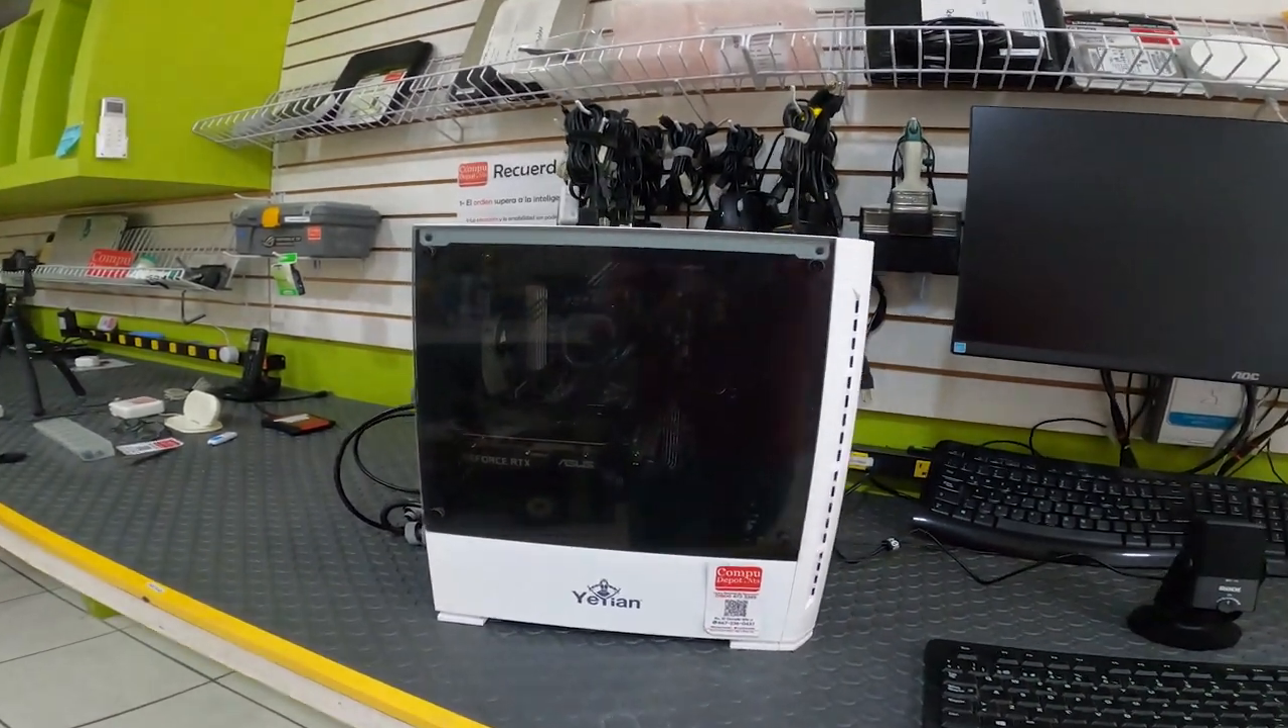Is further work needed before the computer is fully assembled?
No.